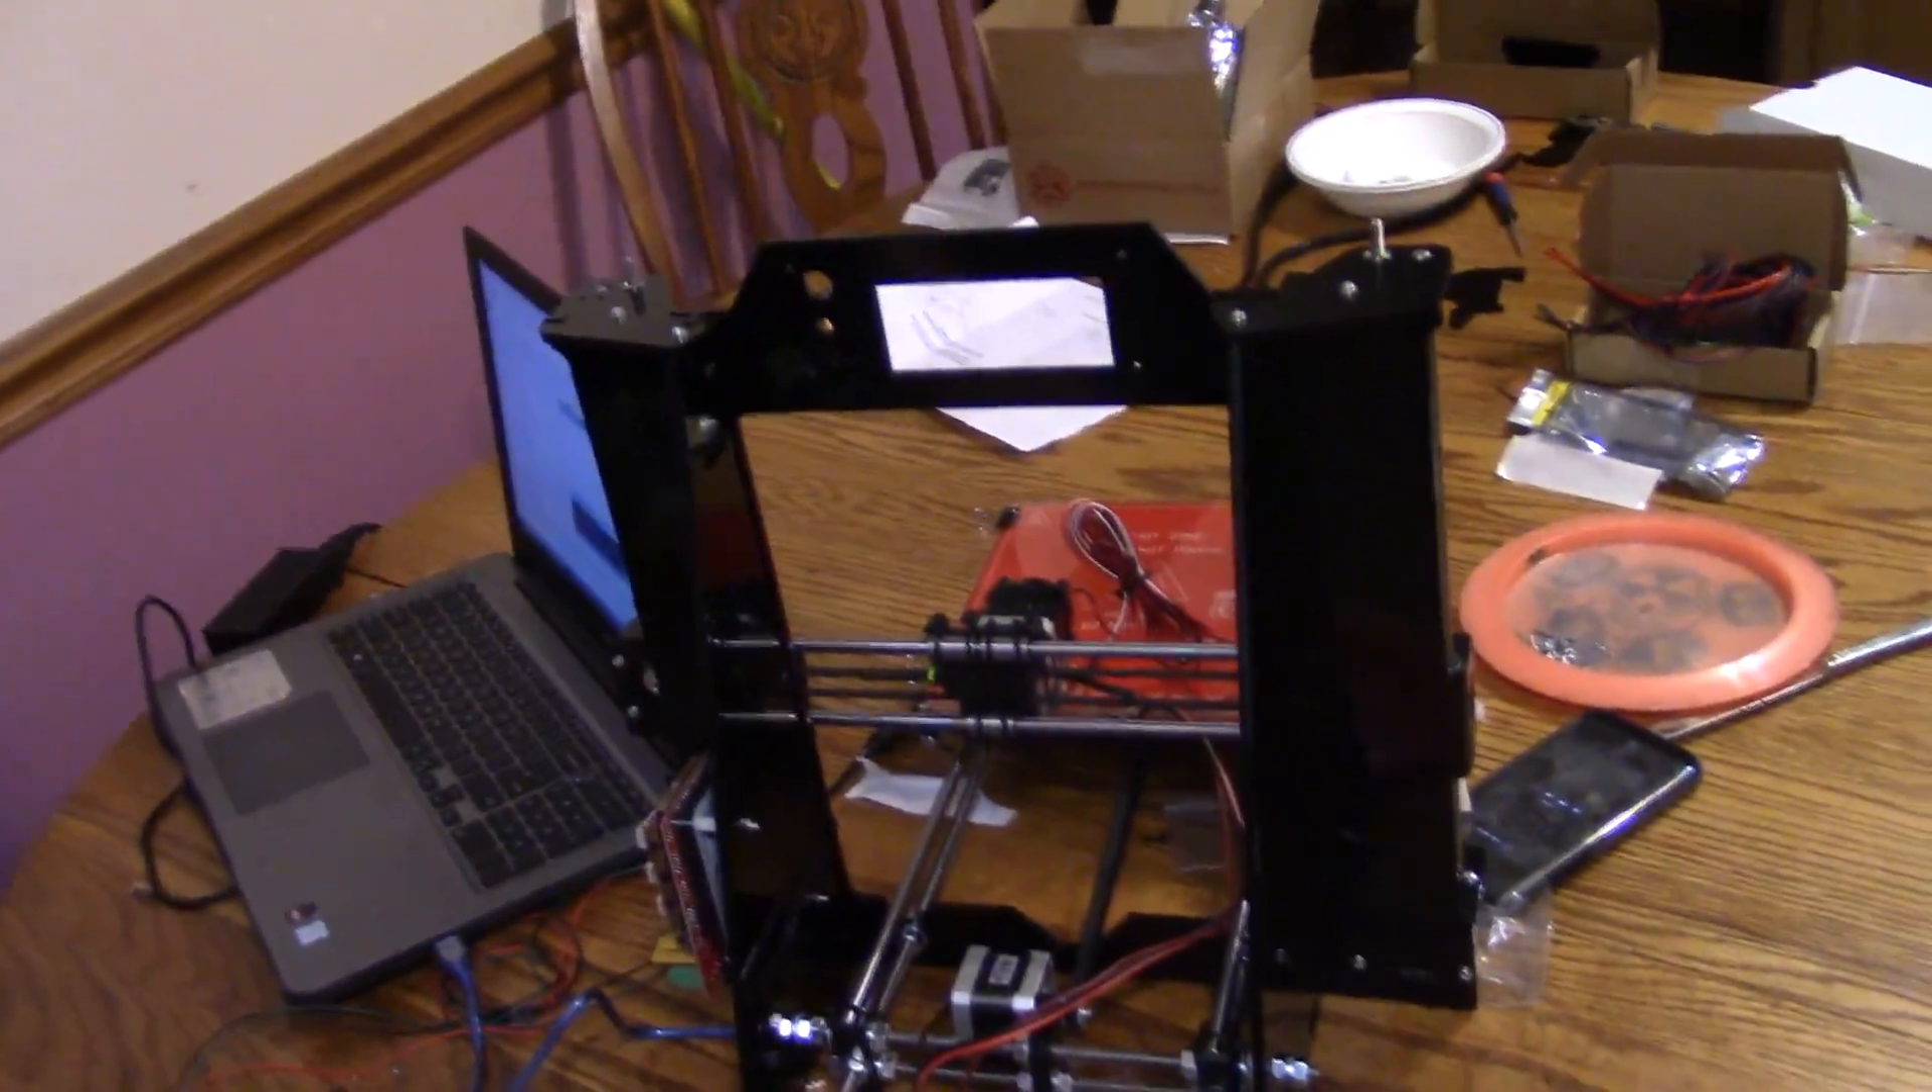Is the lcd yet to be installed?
Yes.